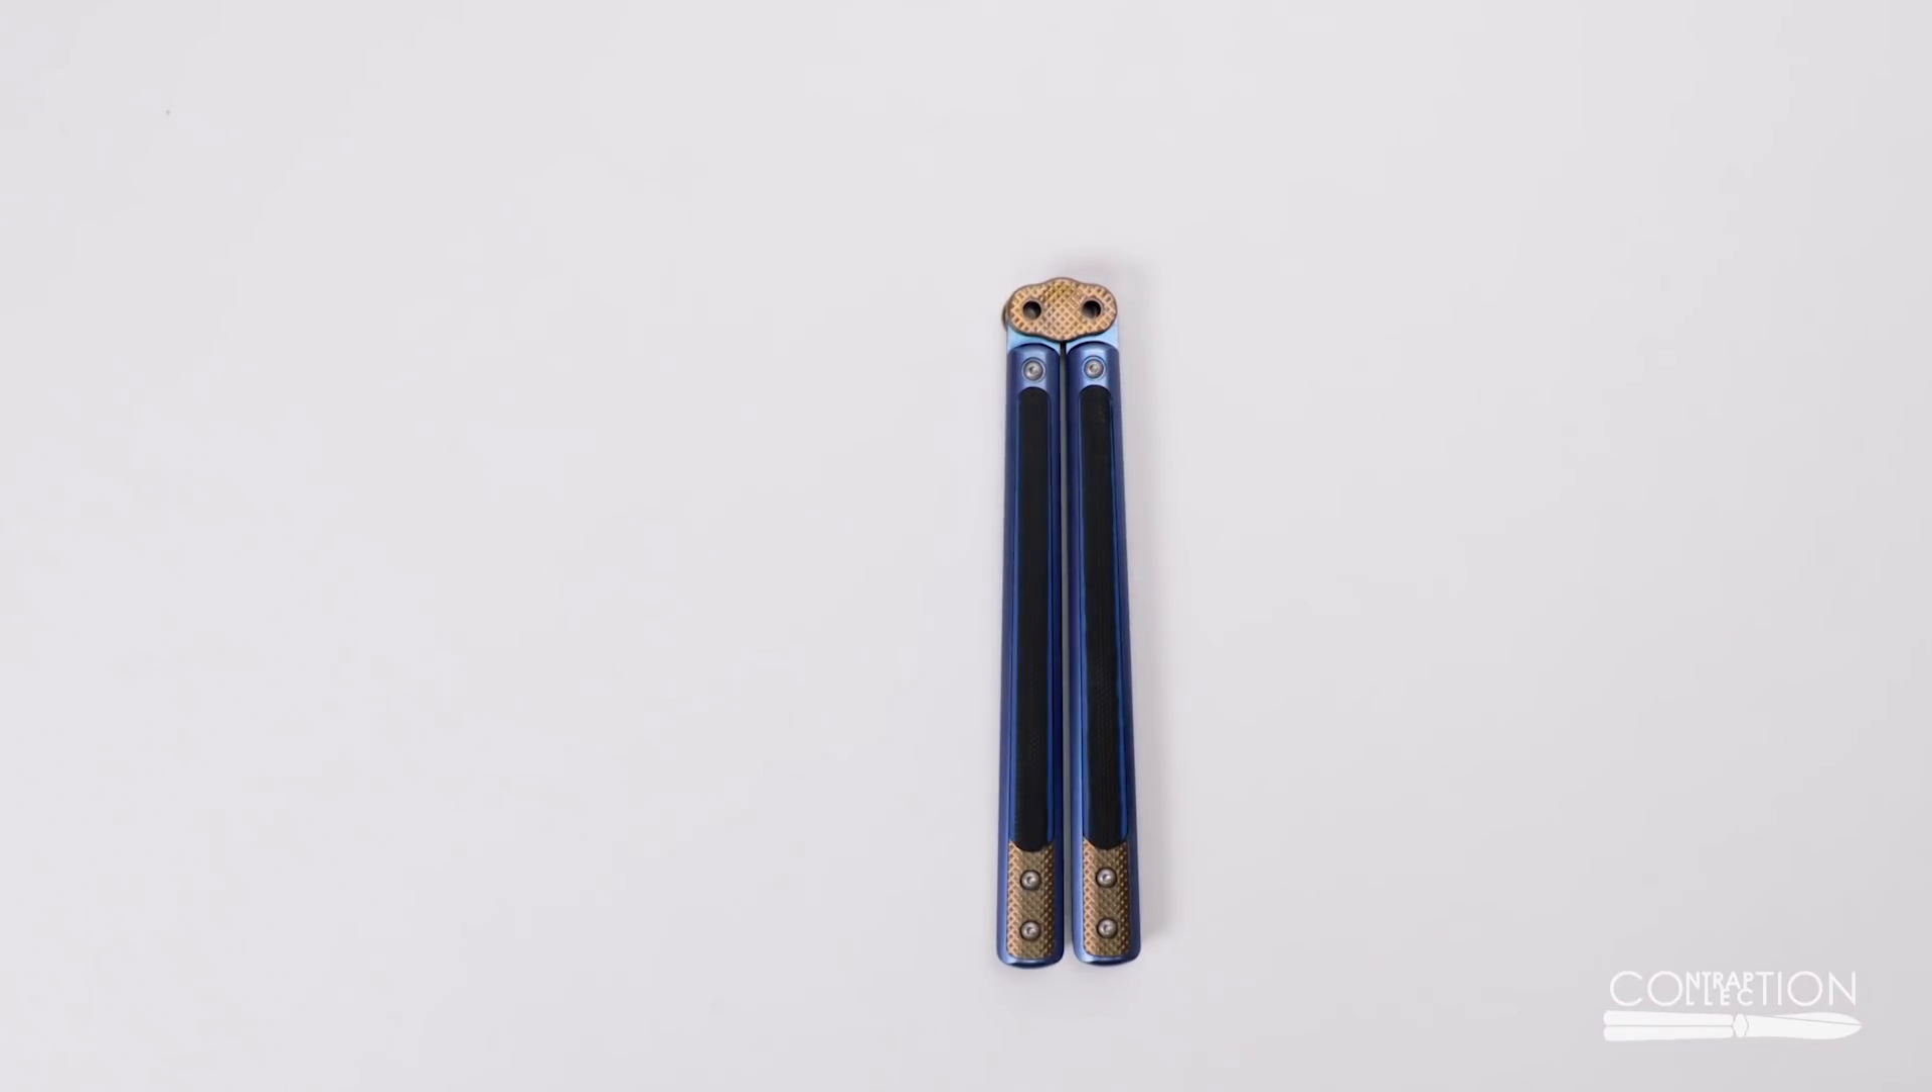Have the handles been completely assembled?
Yes.